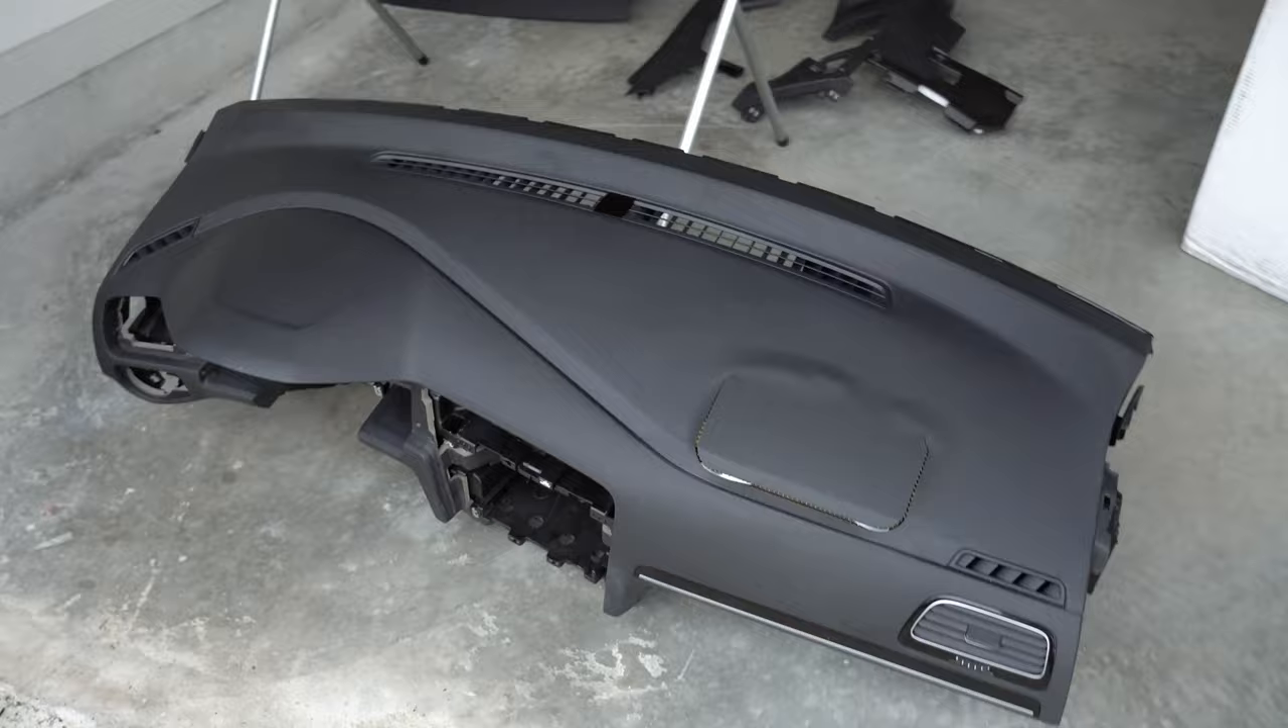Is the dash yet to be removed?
No.